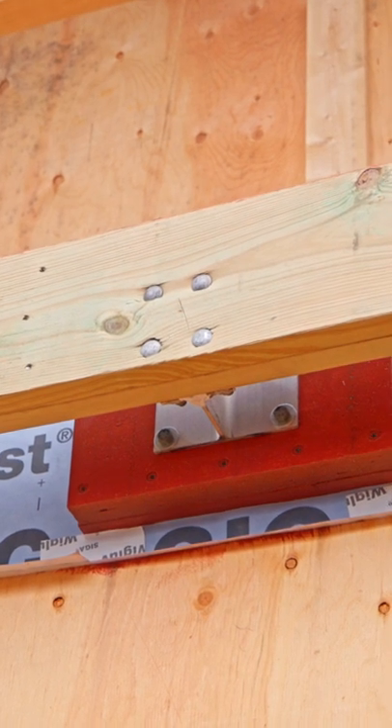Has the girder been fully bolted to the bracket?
Yes.